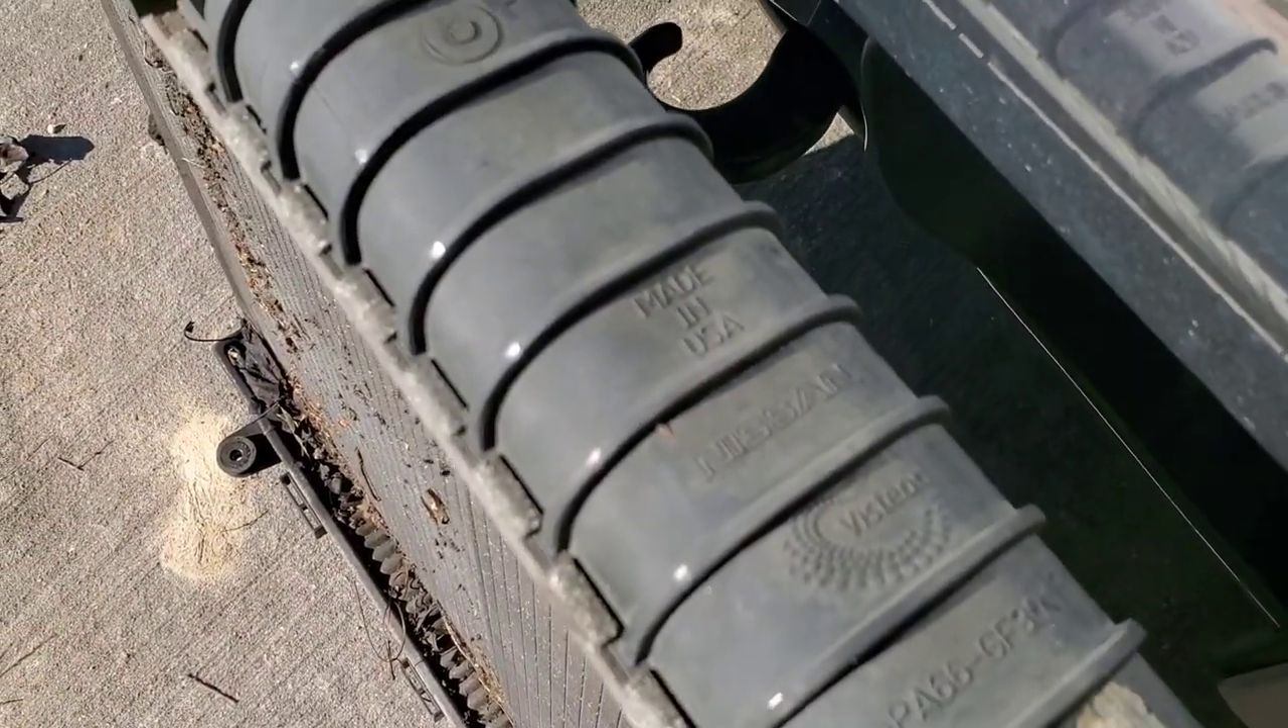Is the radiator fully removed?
Yes.